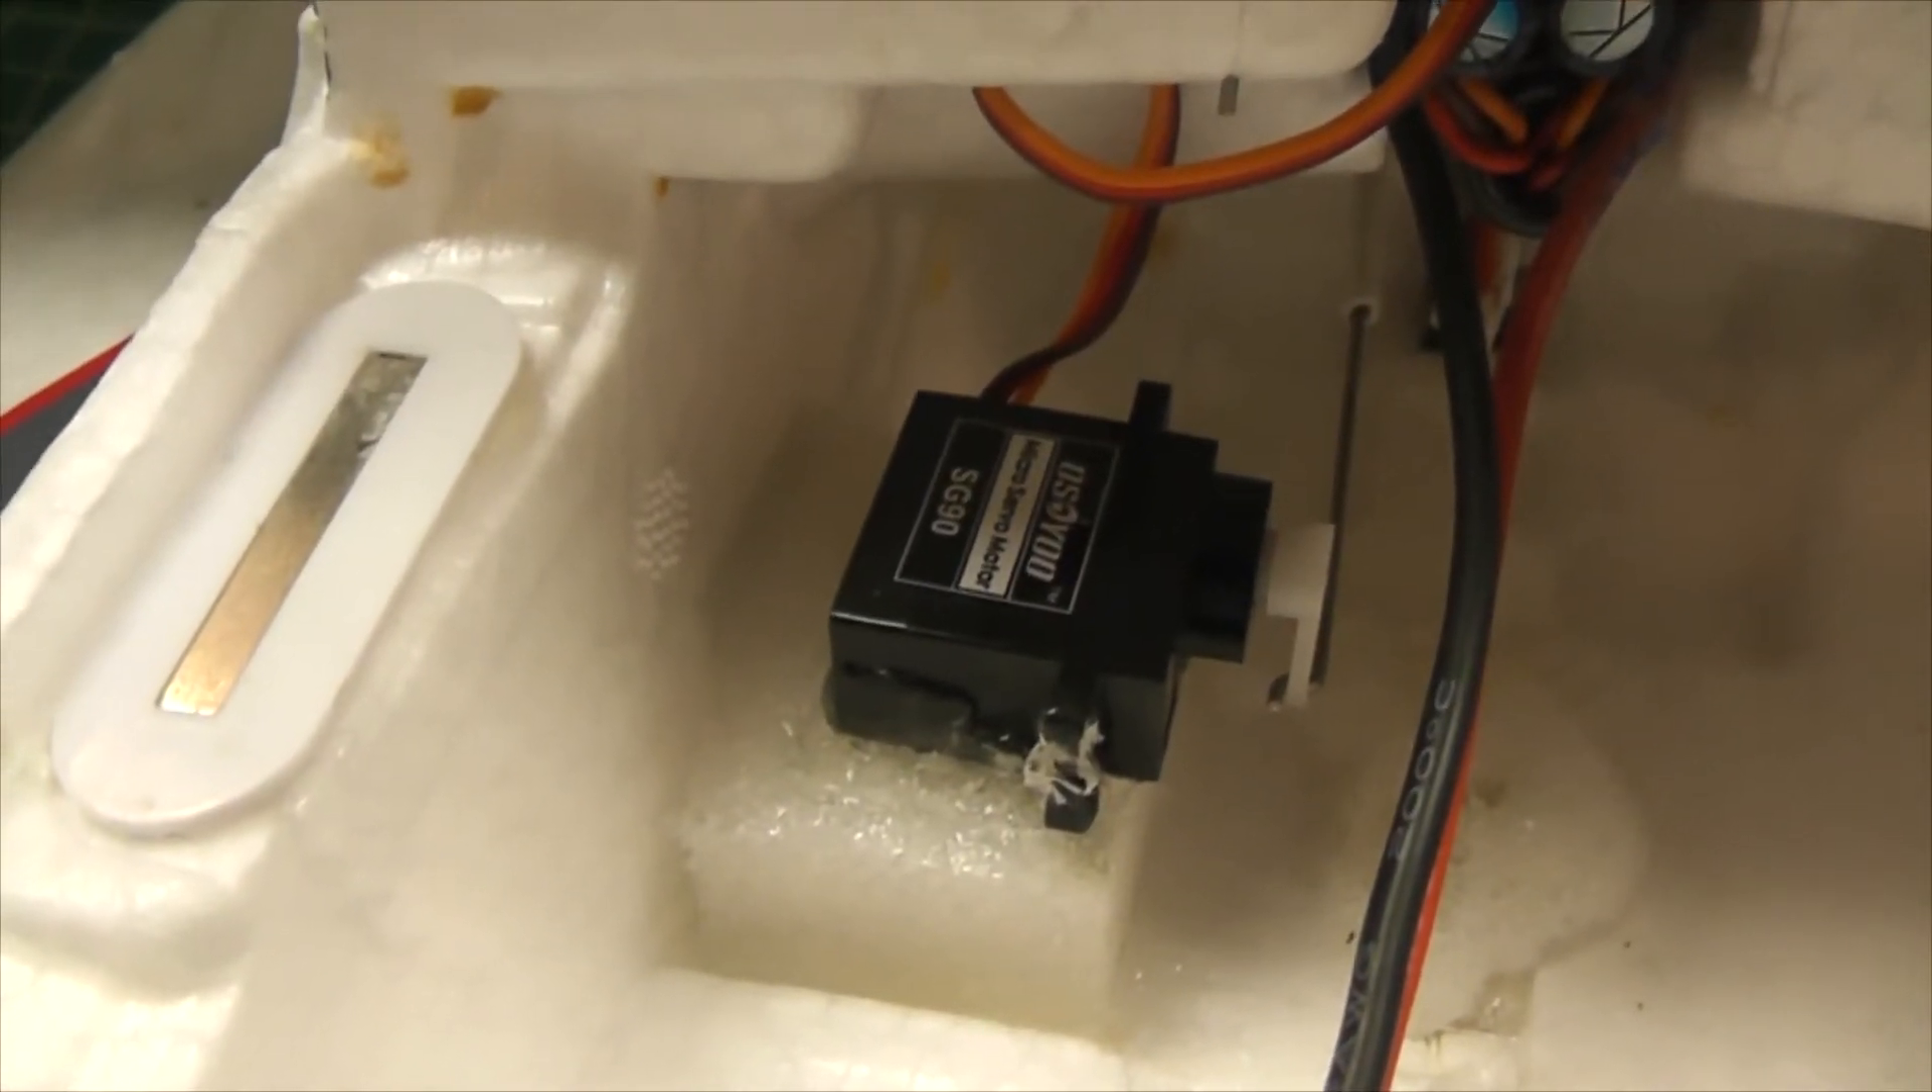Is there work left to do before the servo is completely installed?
No.